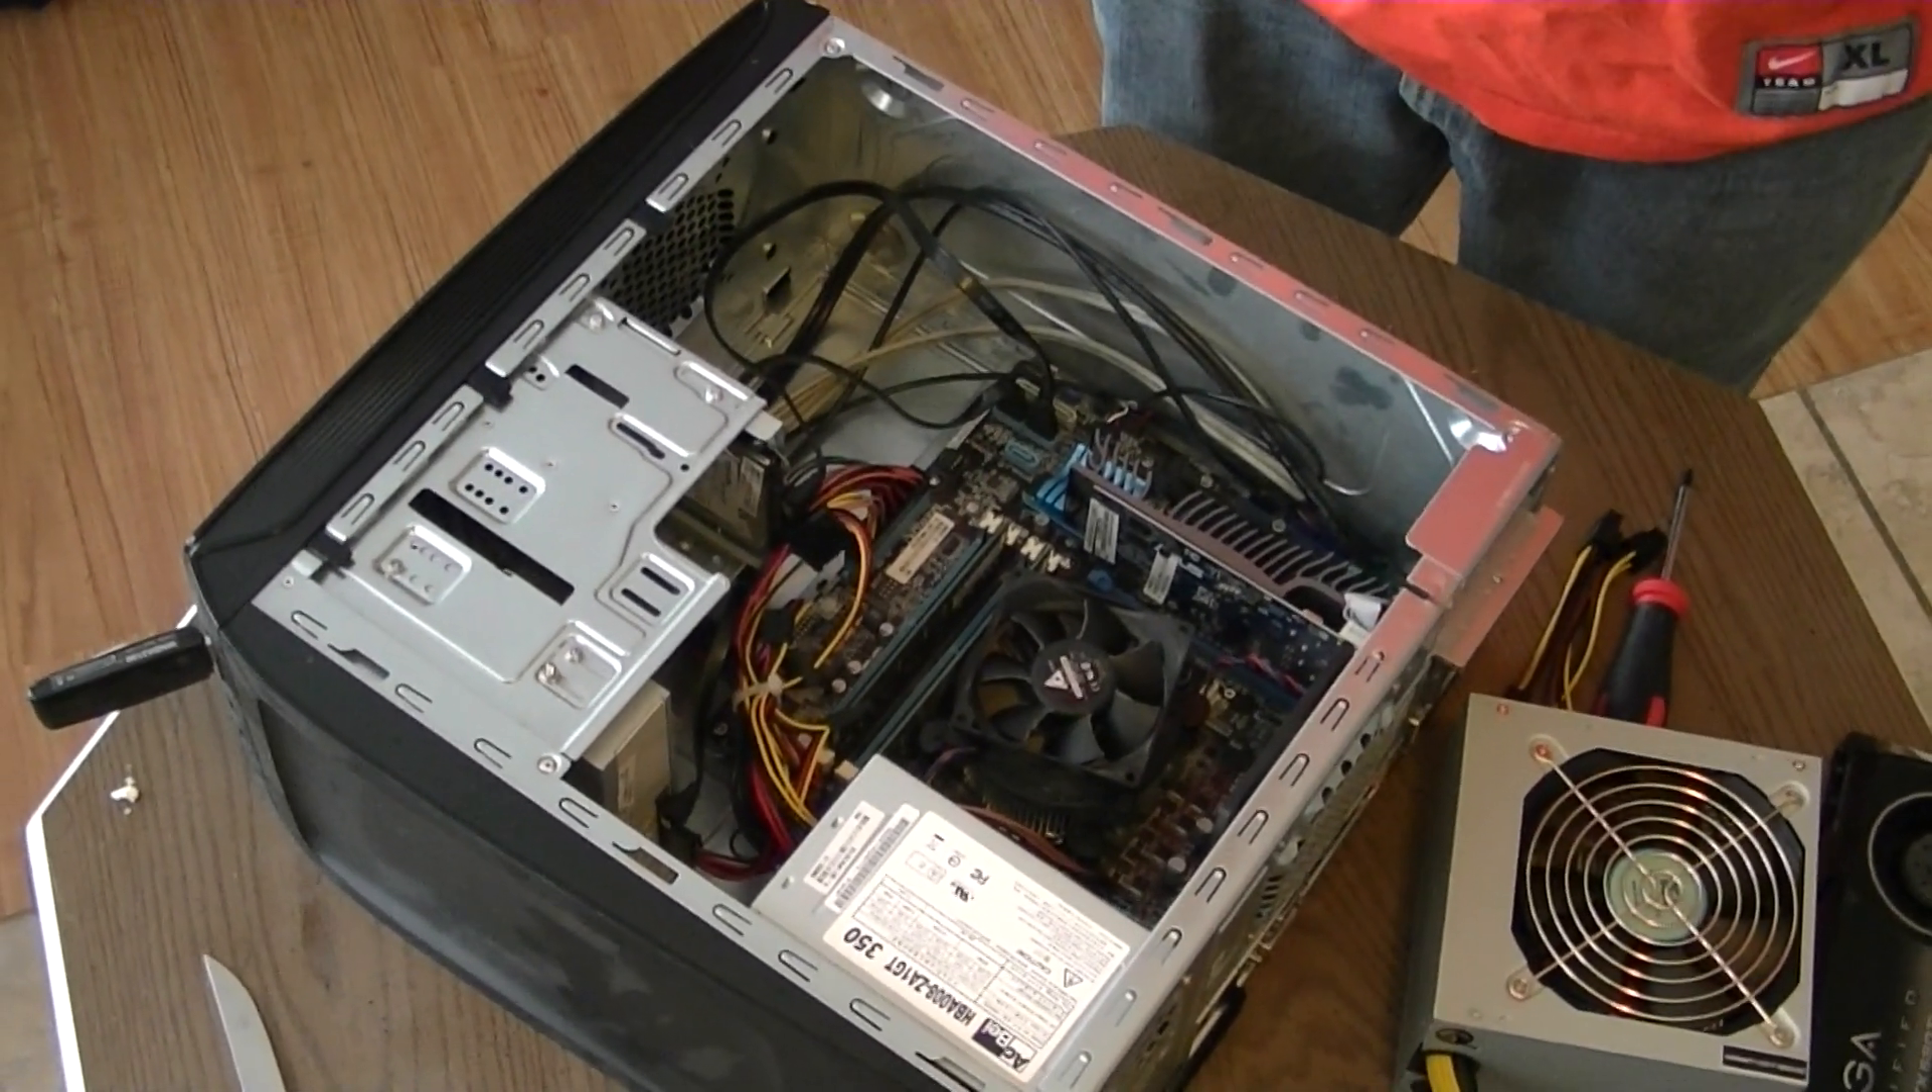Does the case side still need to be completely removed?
No.